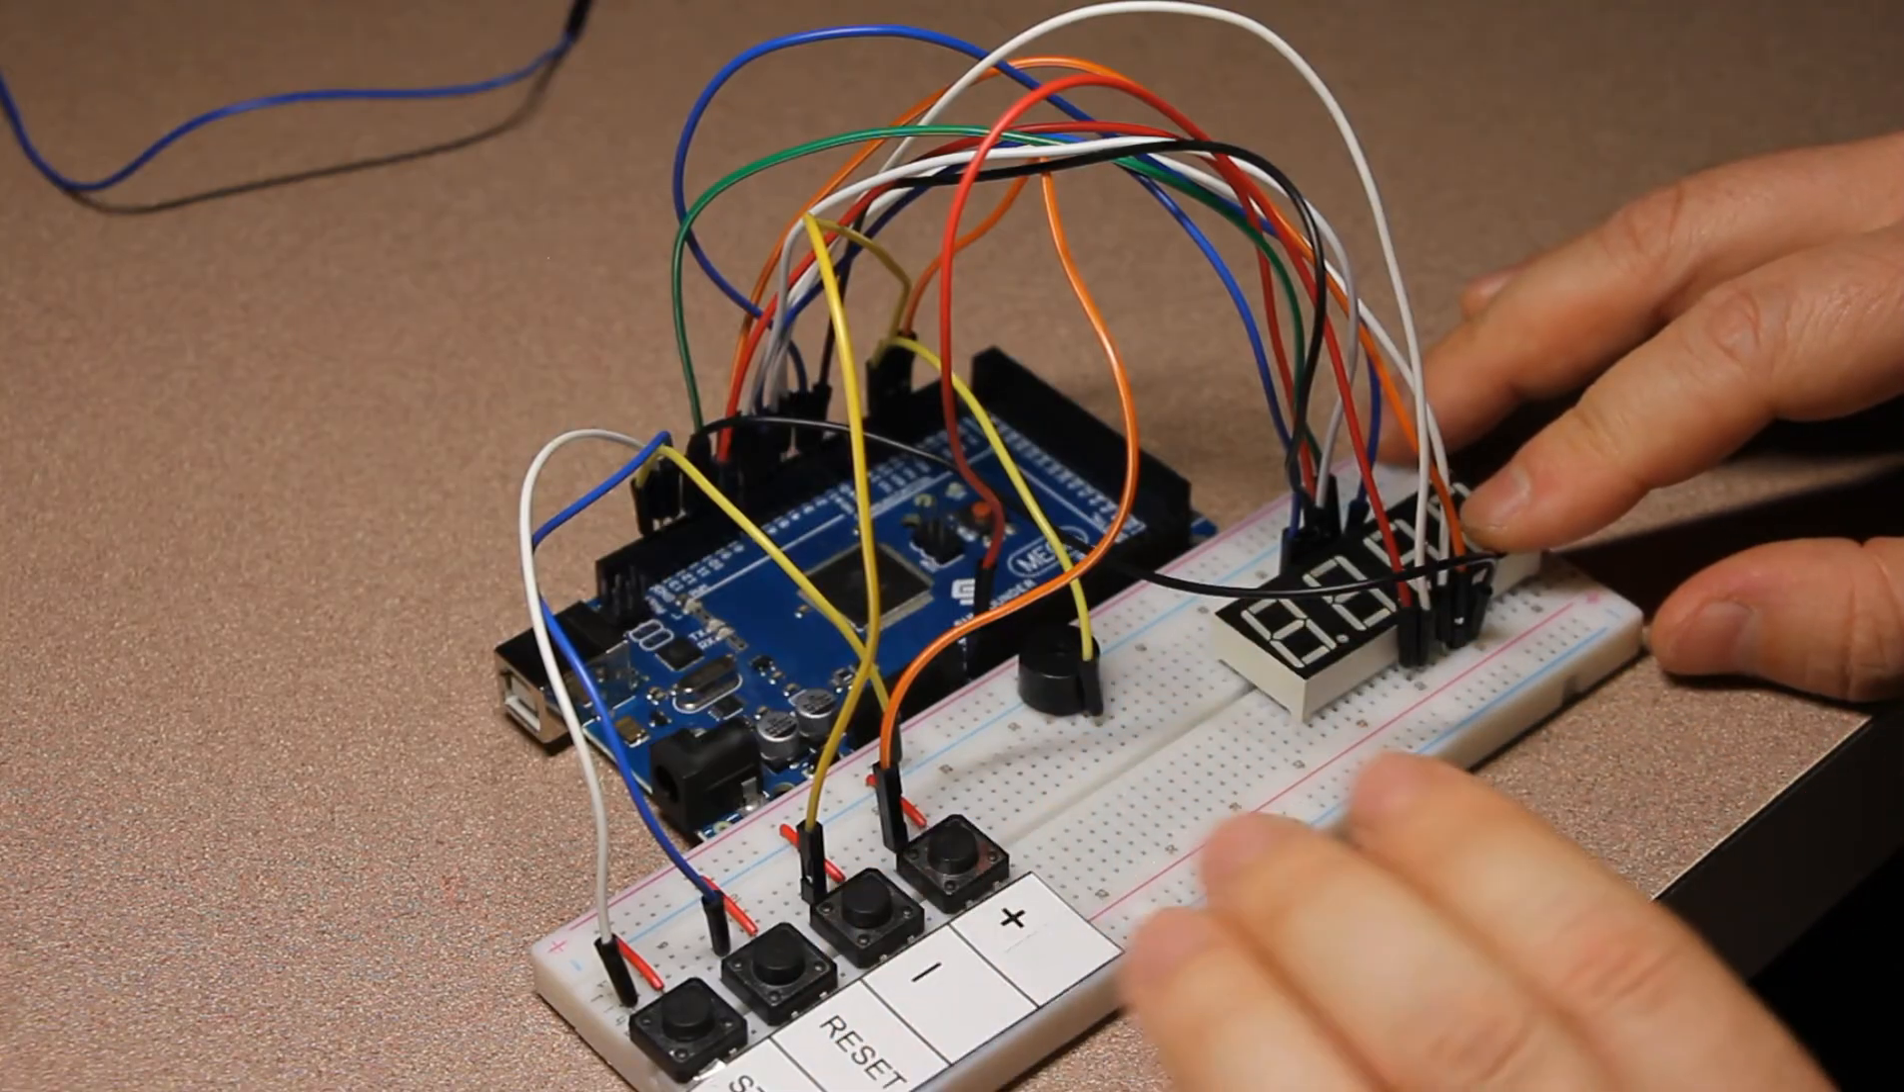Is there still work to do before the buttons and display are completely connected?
No.